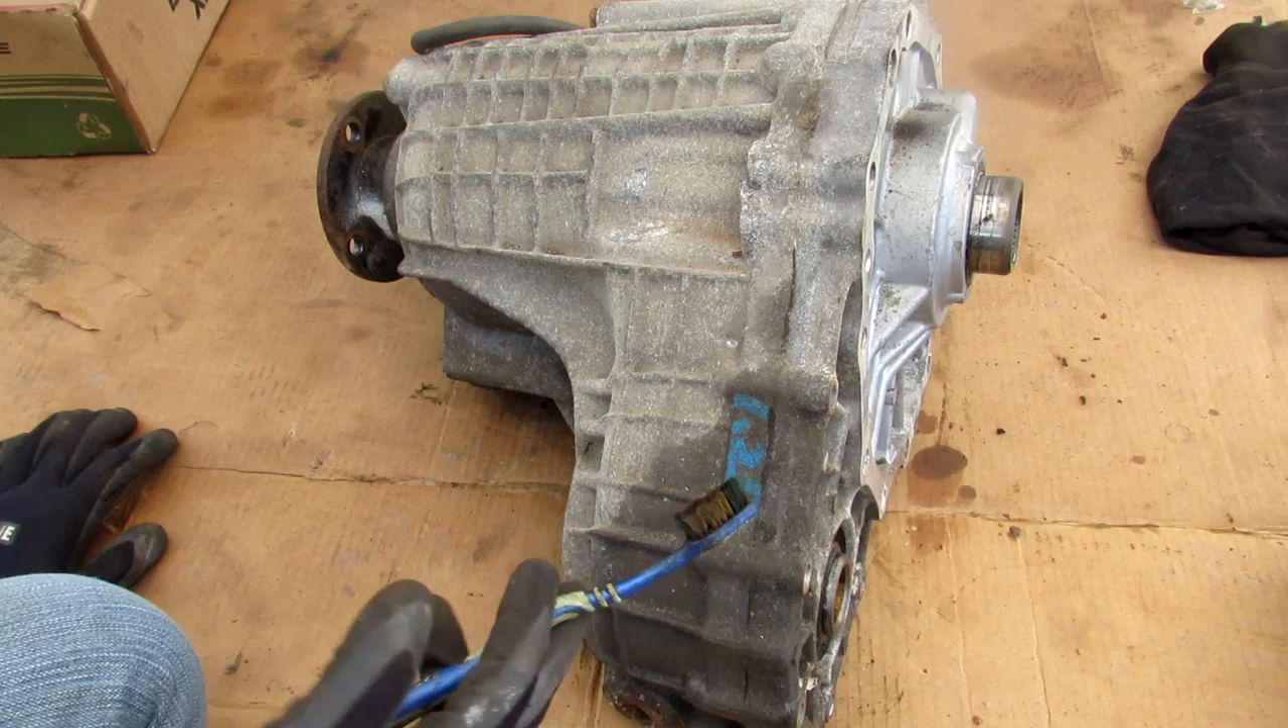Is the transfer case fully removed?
Yes.